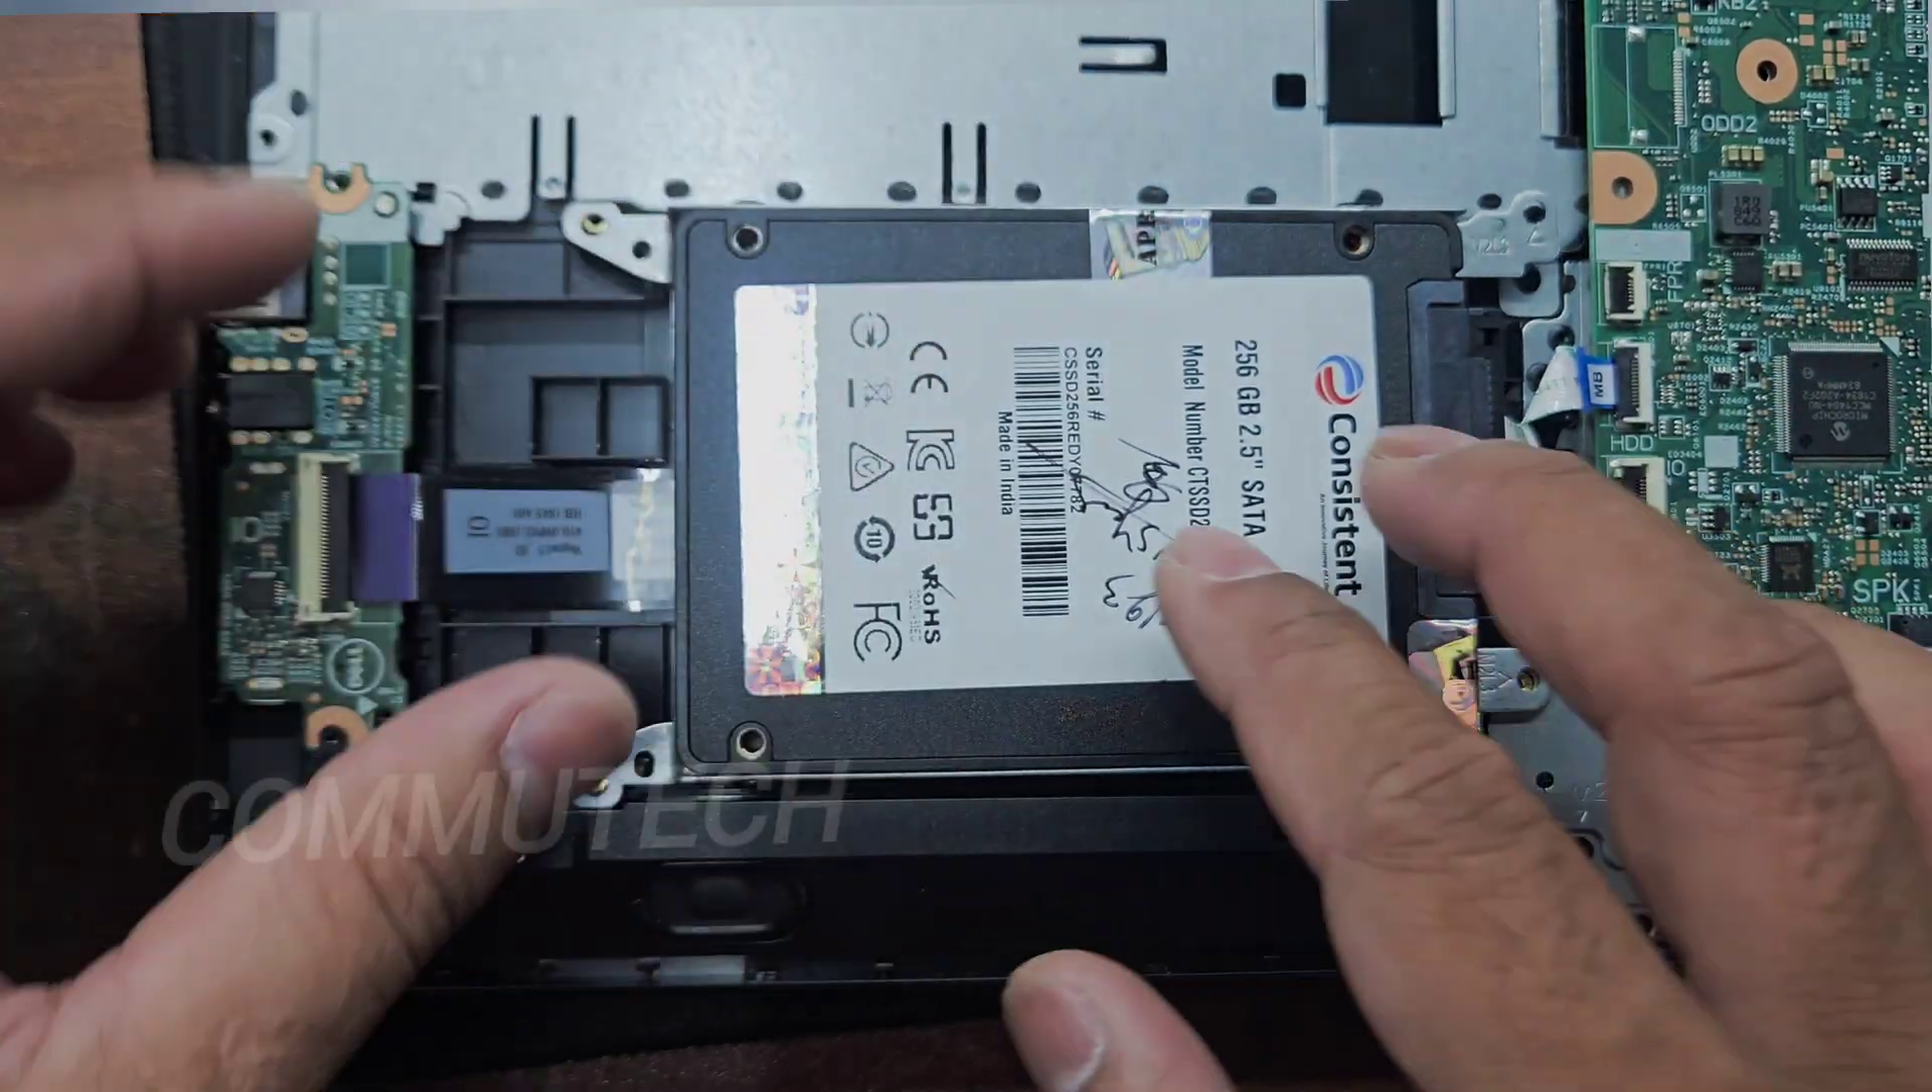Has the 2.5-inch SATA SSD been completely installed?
No.